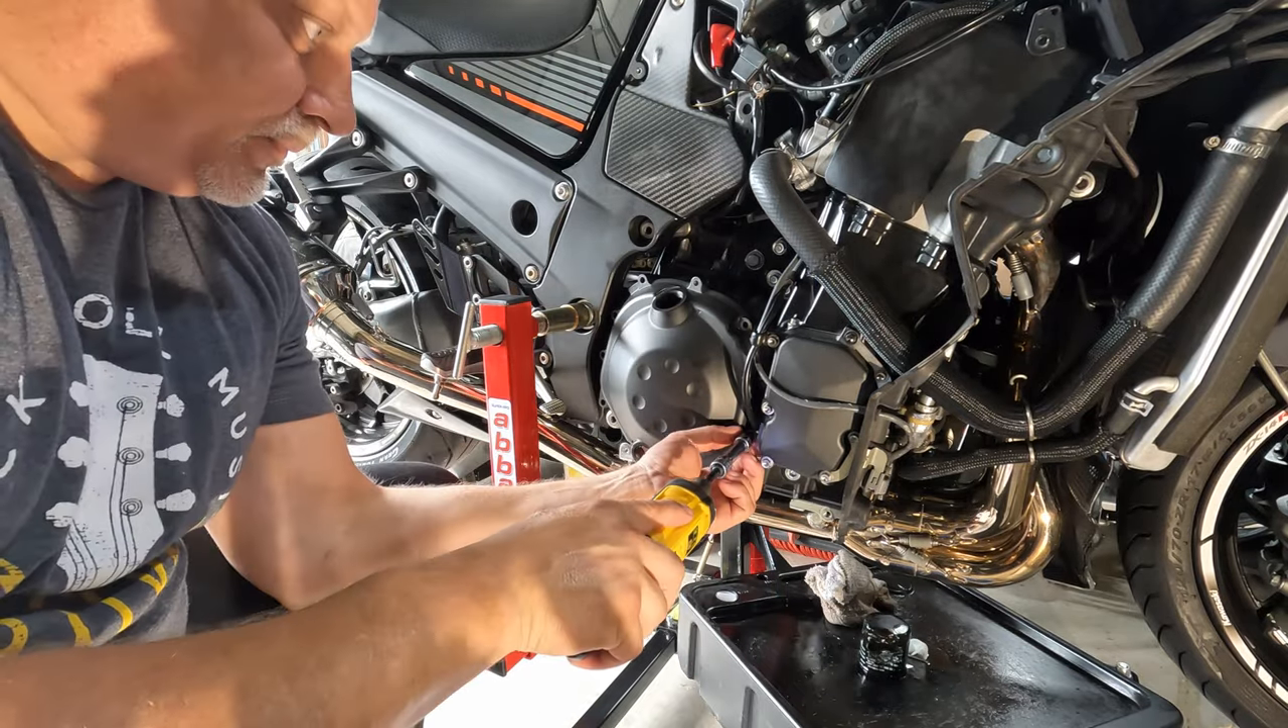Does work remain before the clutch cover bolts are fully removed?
Yes.